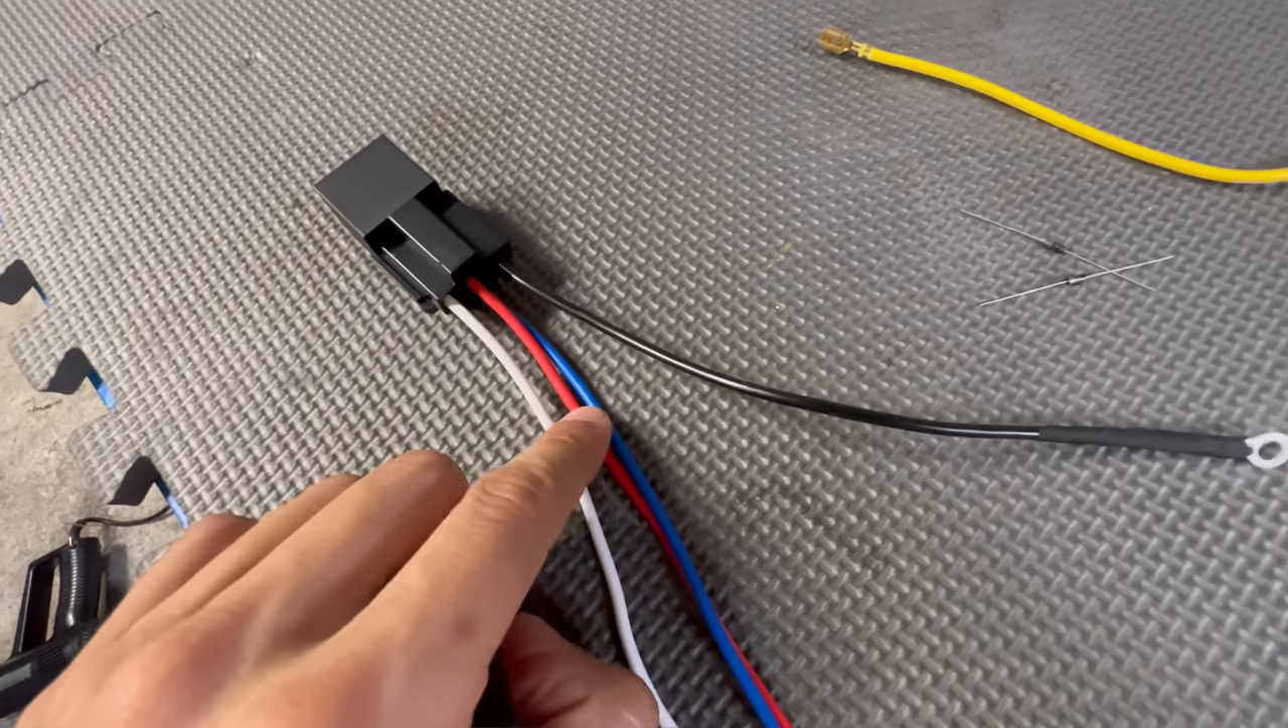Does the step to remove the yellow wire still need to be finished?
No.